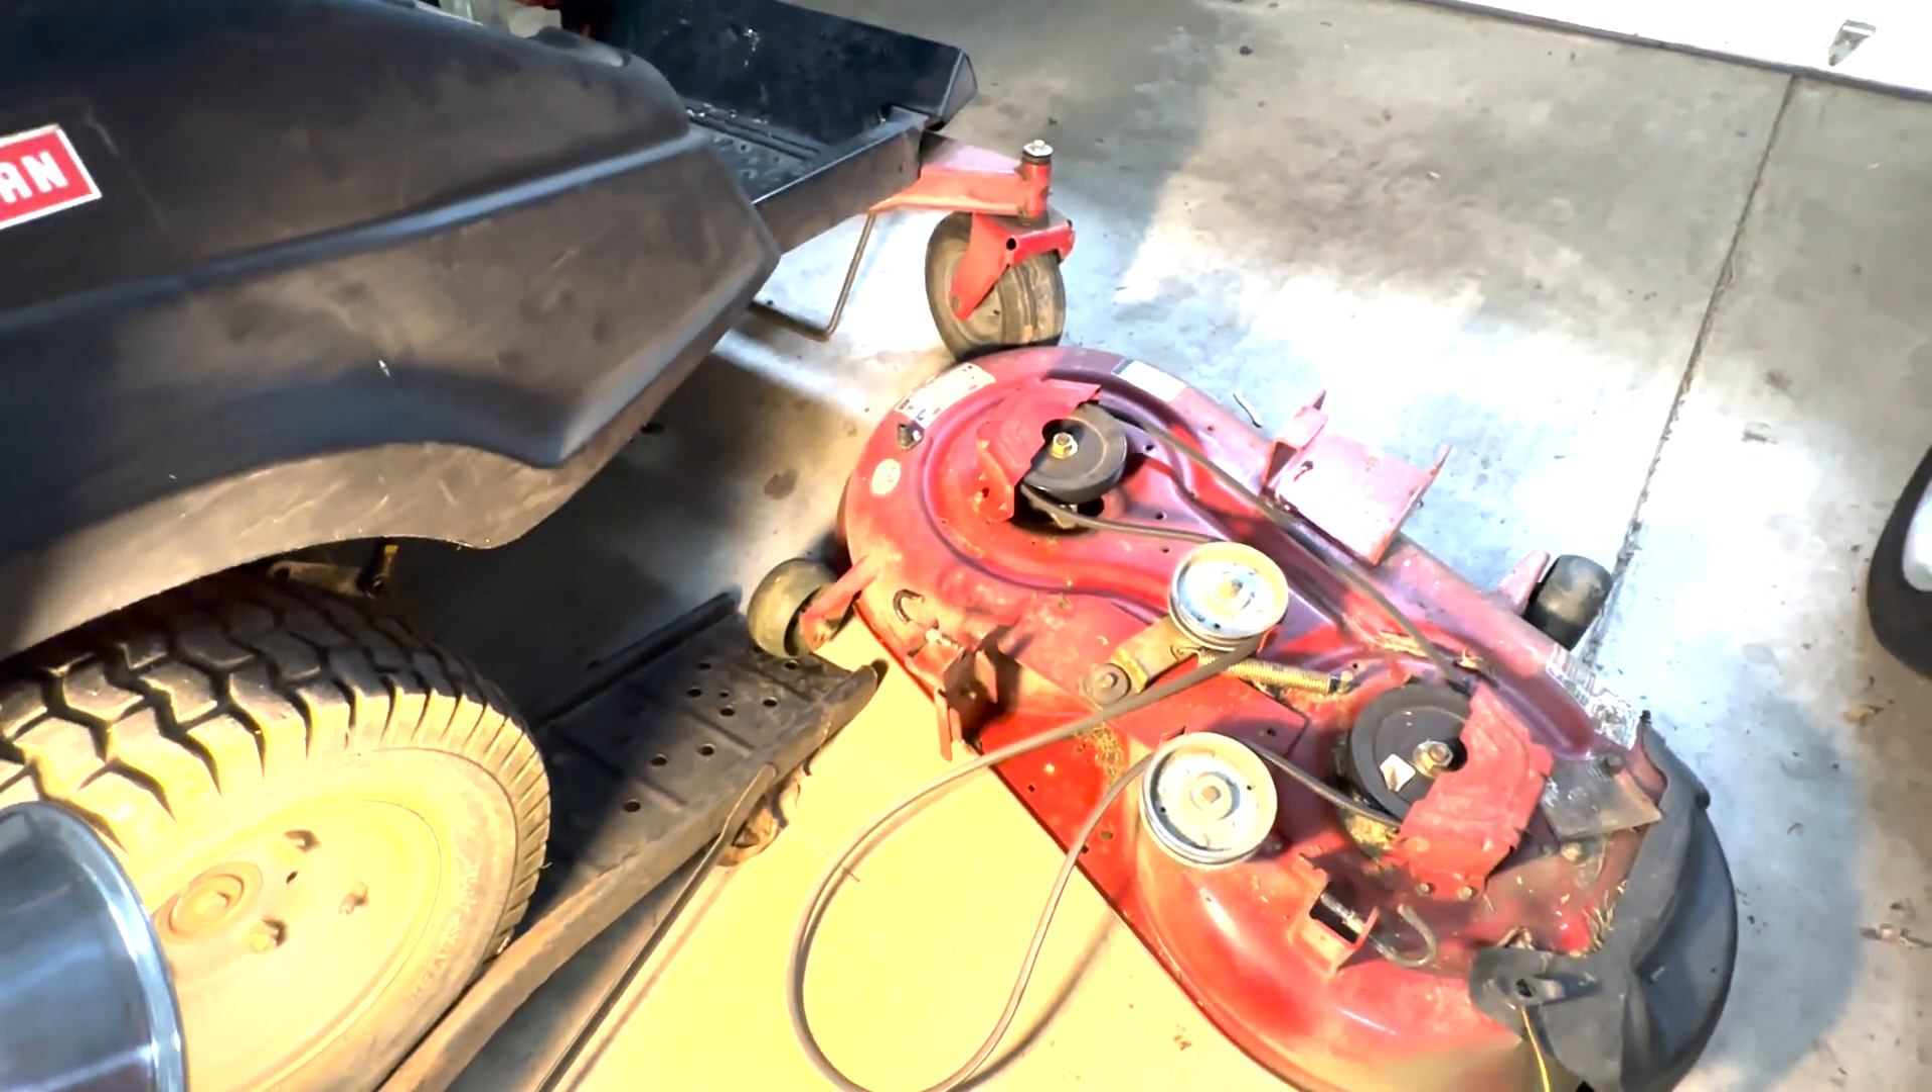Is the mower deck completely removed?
Yes.